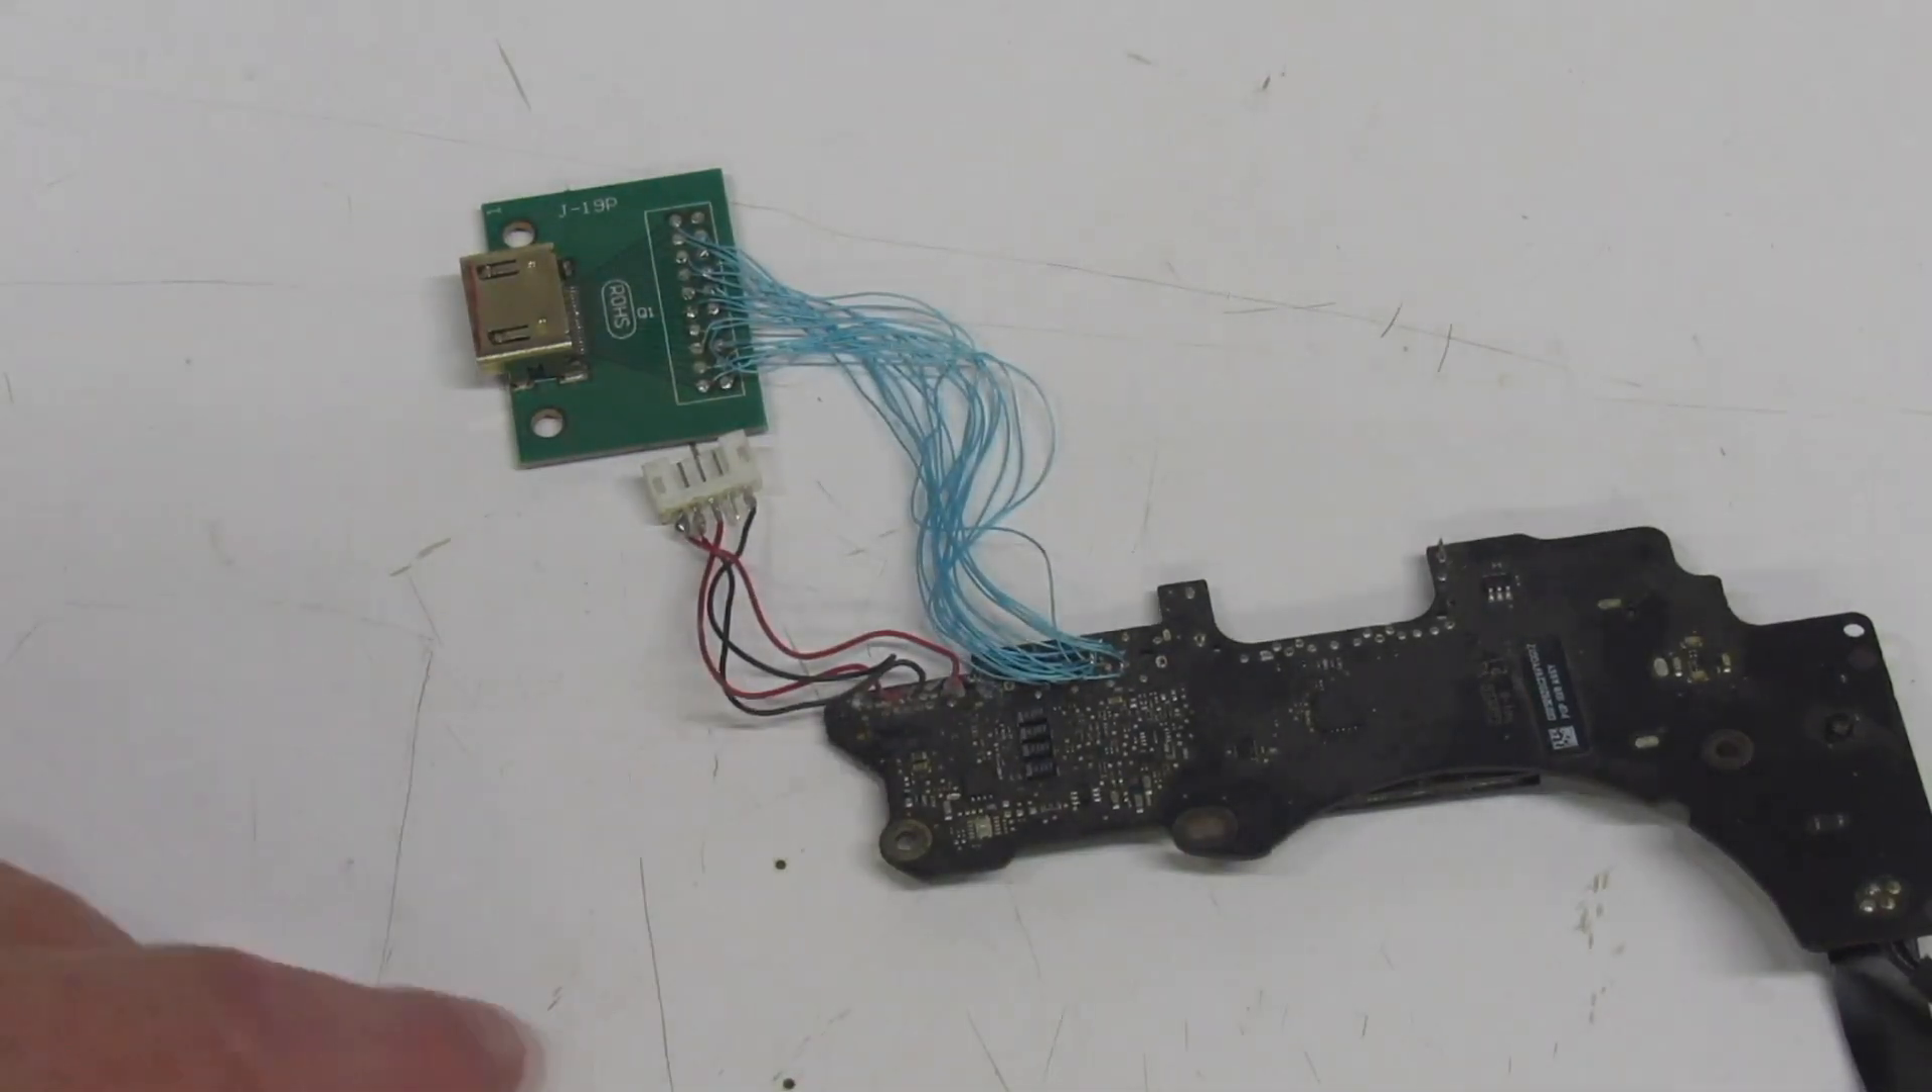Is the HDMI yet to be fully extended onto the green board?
No.